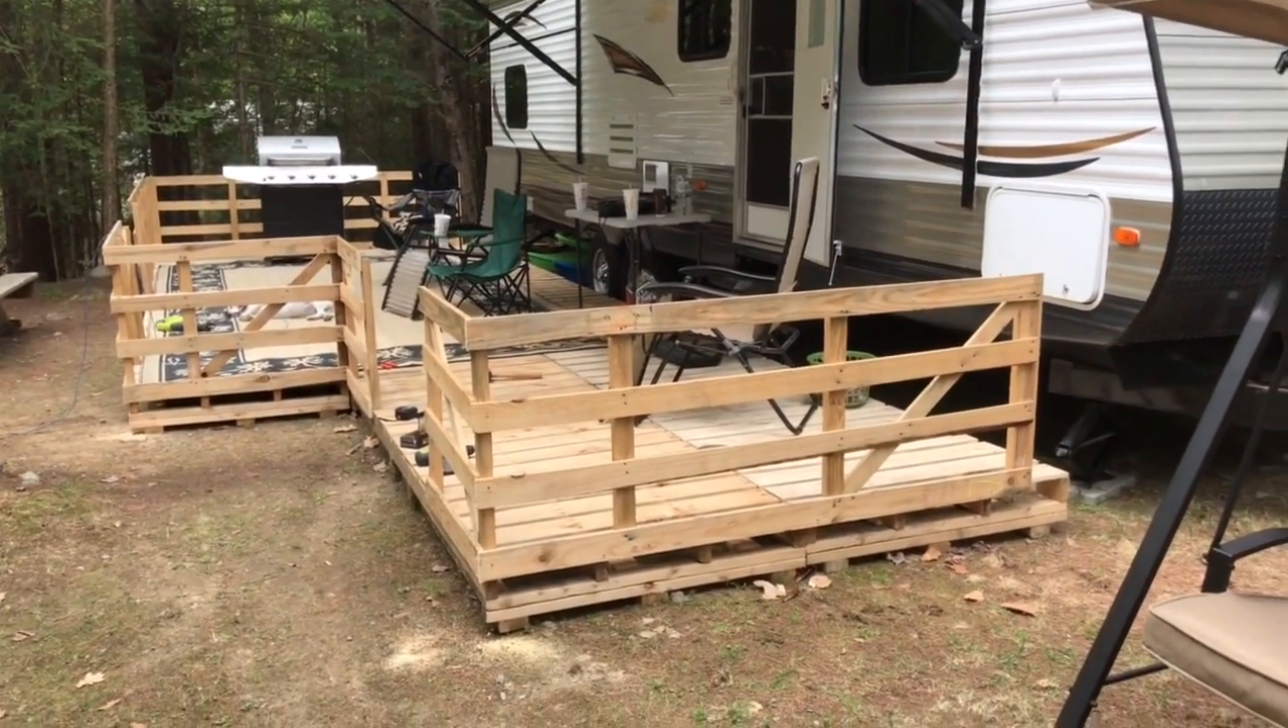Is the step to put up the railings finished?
Yes.